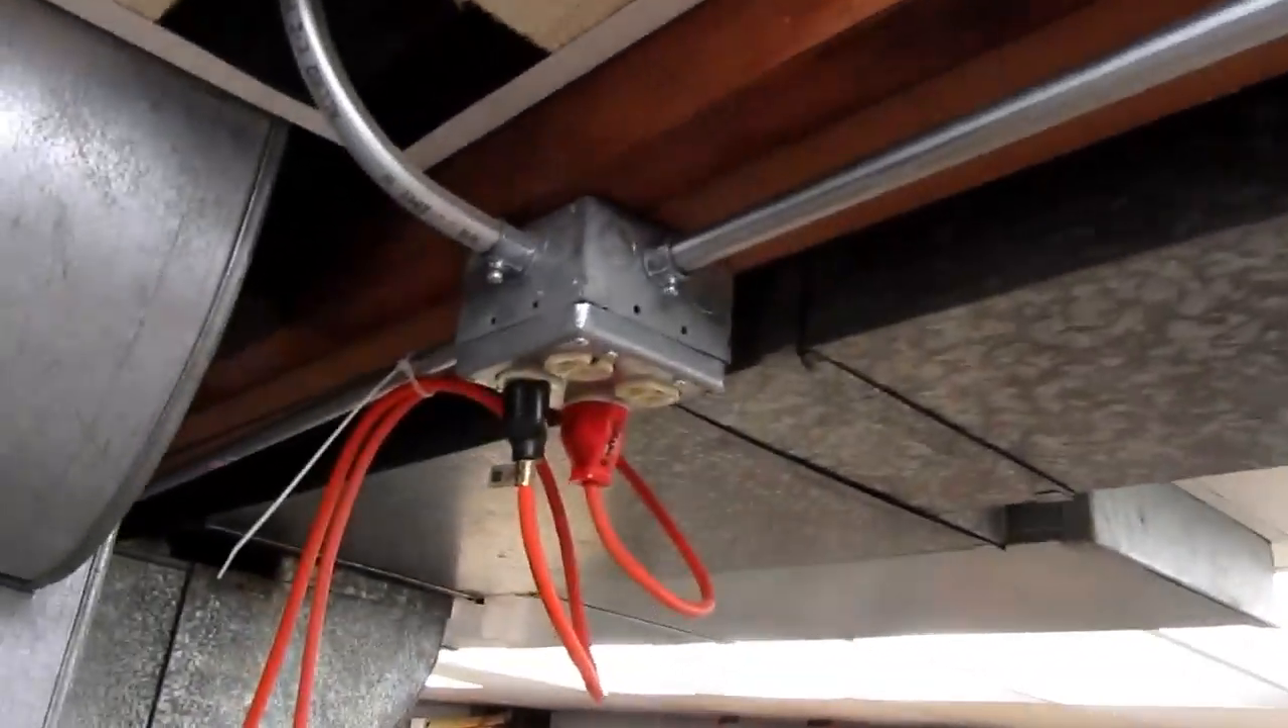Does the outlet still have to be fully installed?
No.